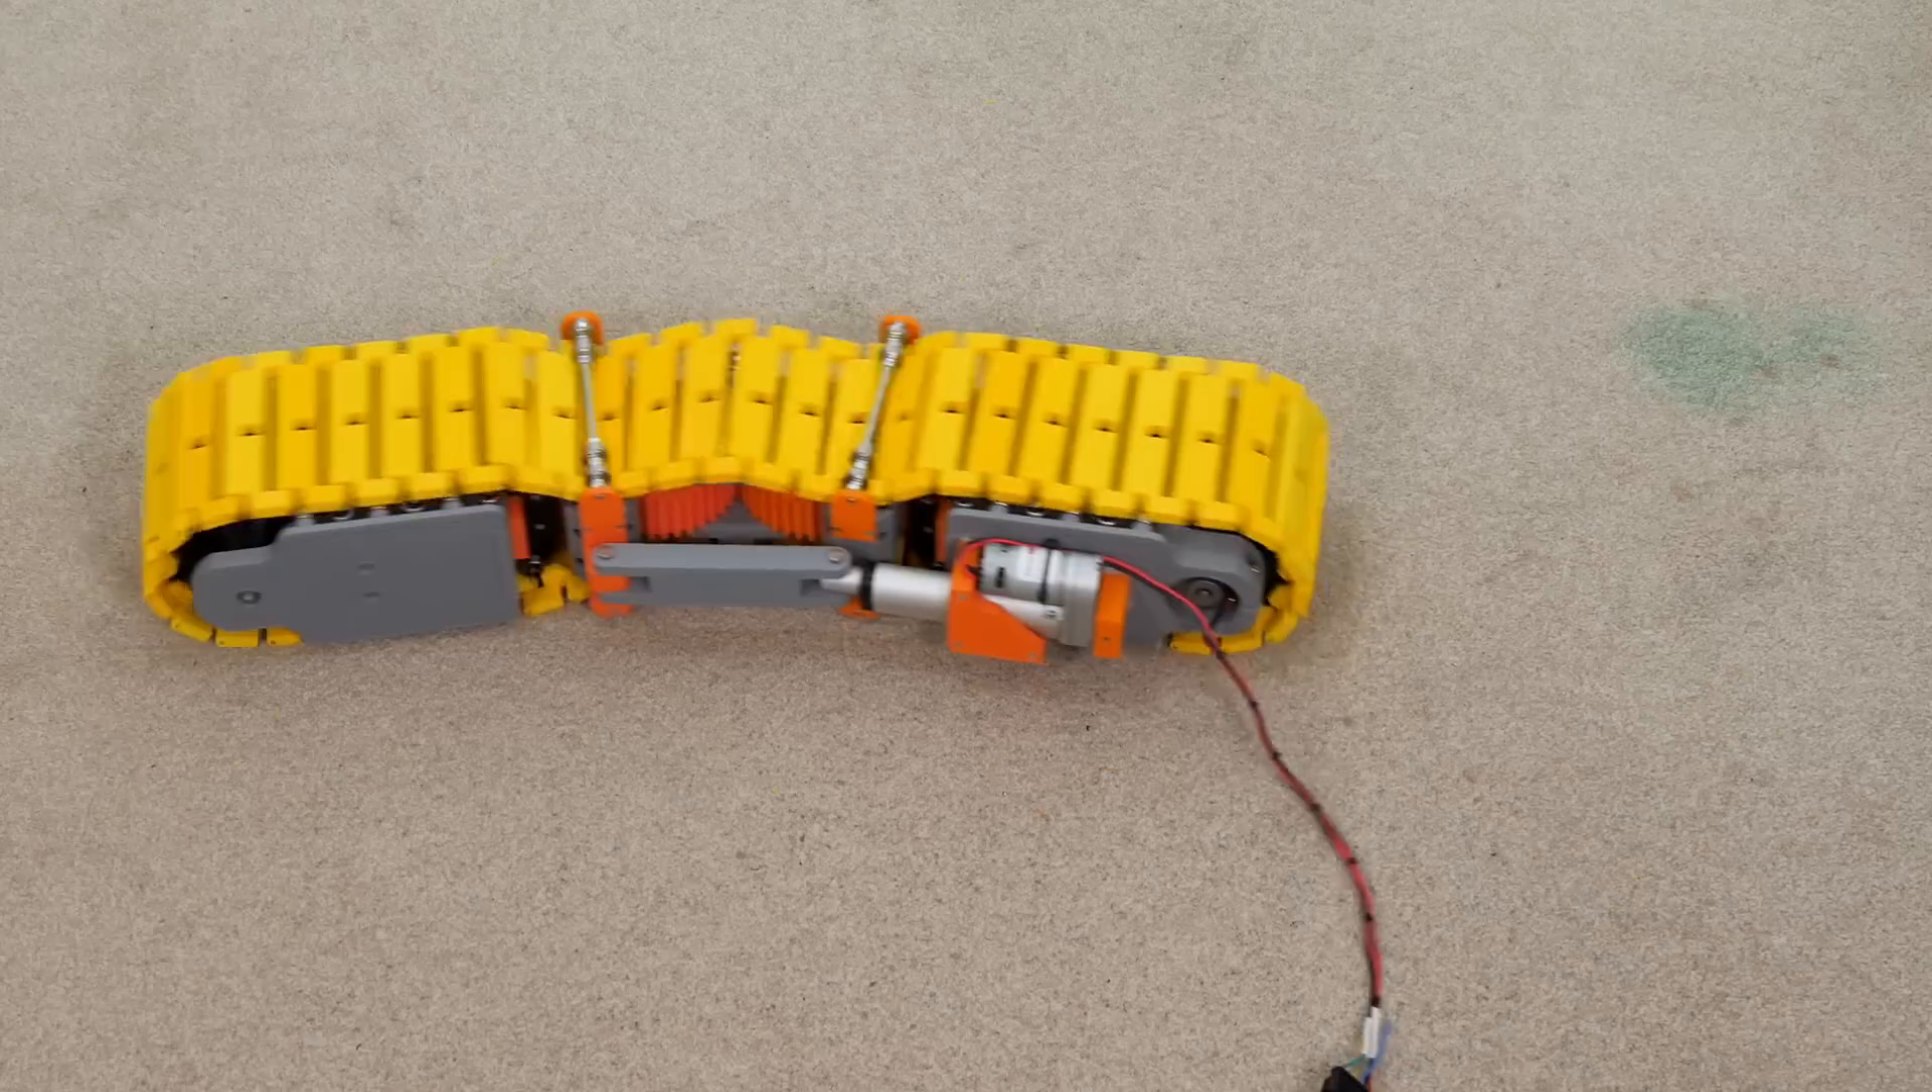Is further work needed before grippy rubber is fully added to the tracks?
Yes.